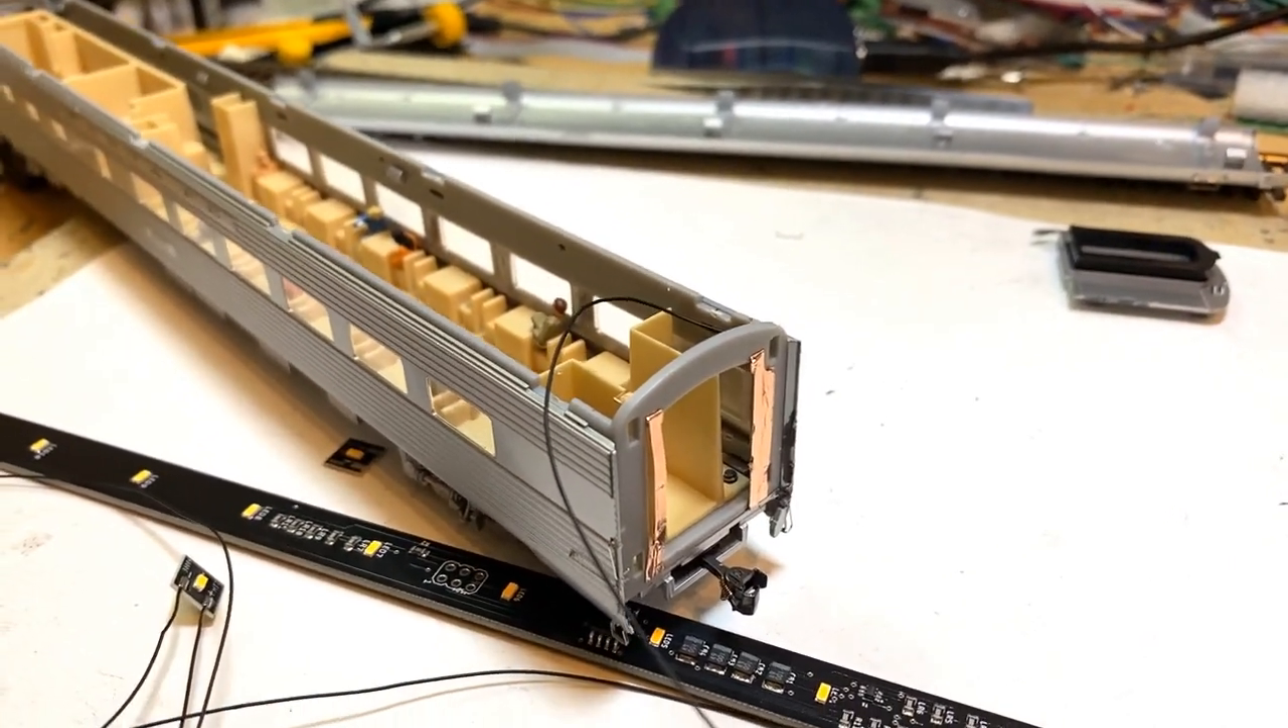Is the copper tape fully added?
Yes.